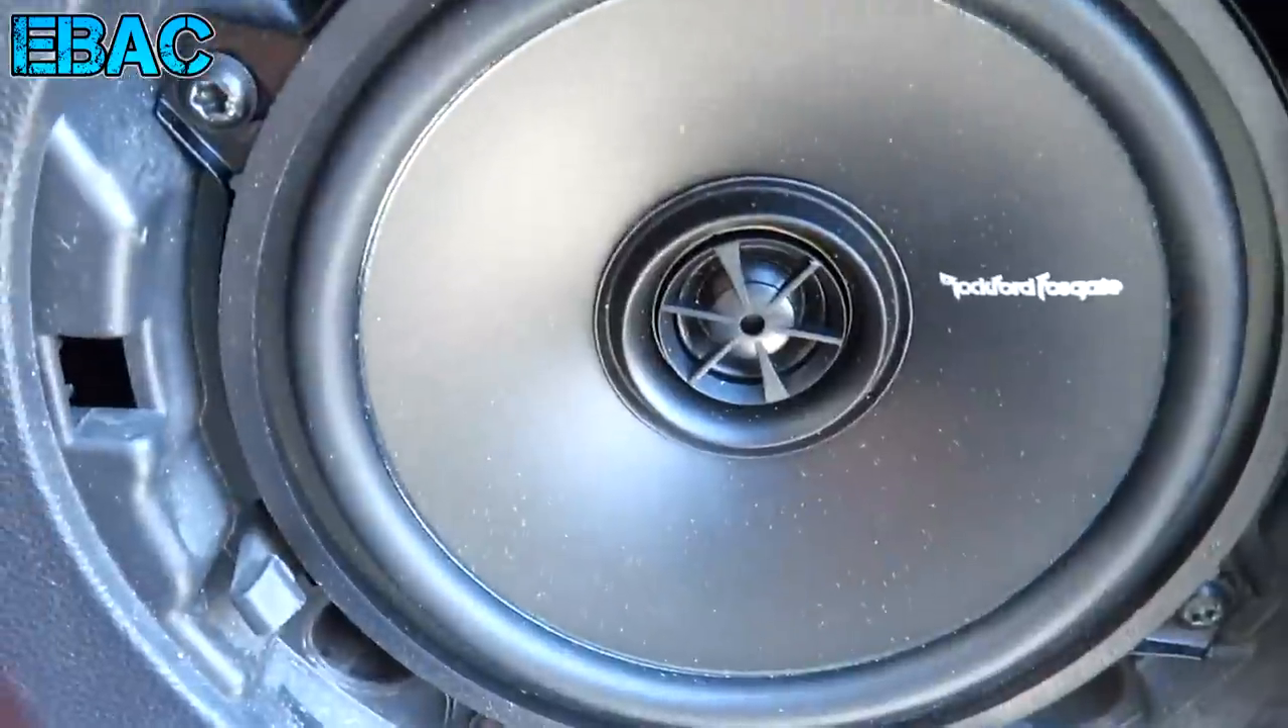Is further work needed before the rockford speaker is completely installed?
No.